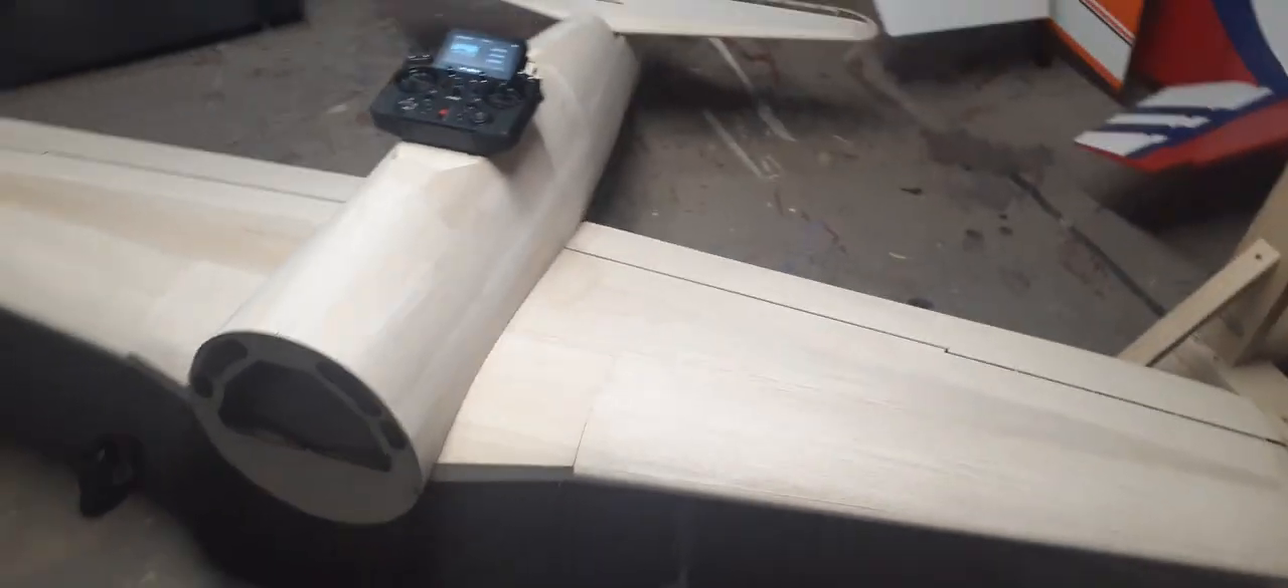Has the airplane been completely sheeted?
Yes.